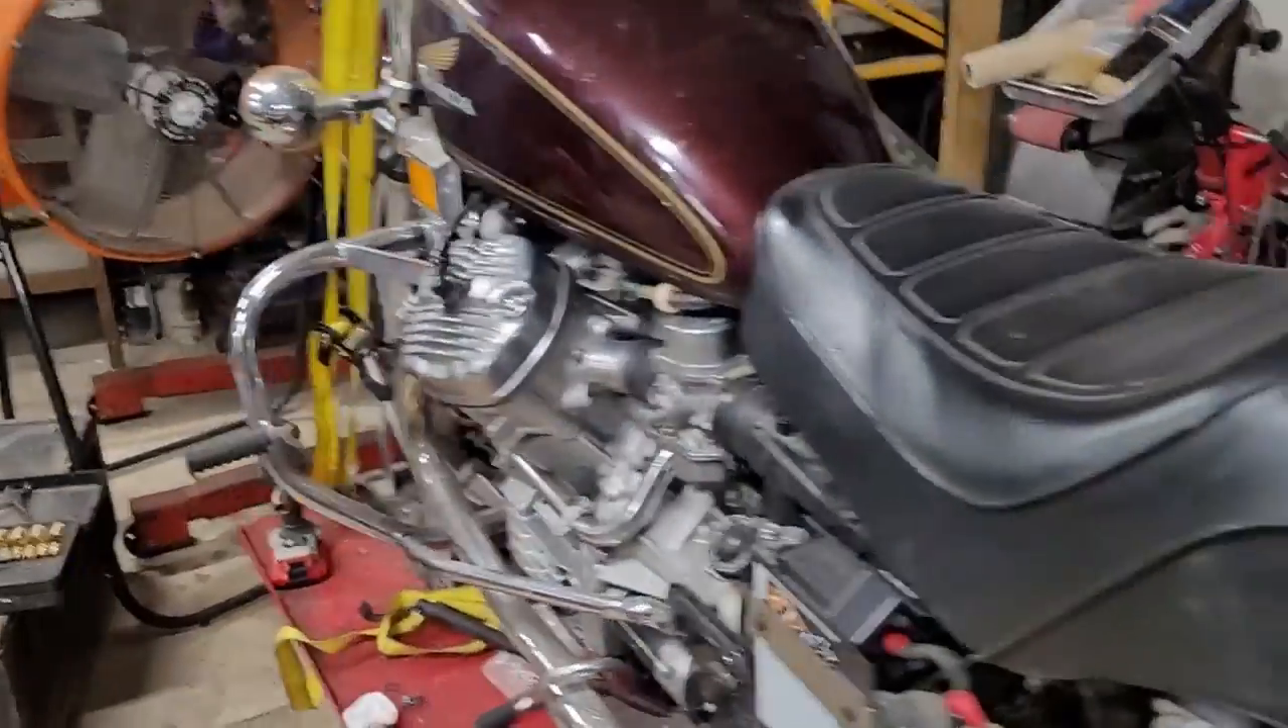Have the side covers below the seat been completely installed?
No.